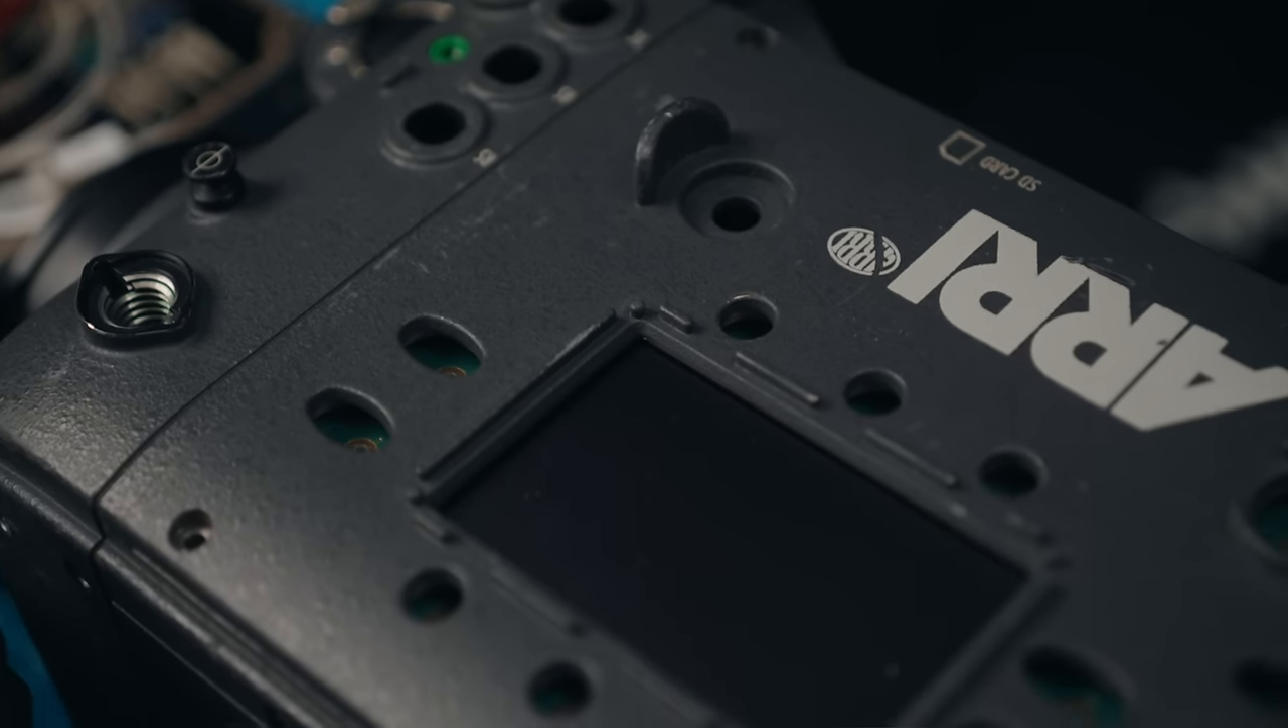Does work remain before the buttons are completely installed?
Yes.